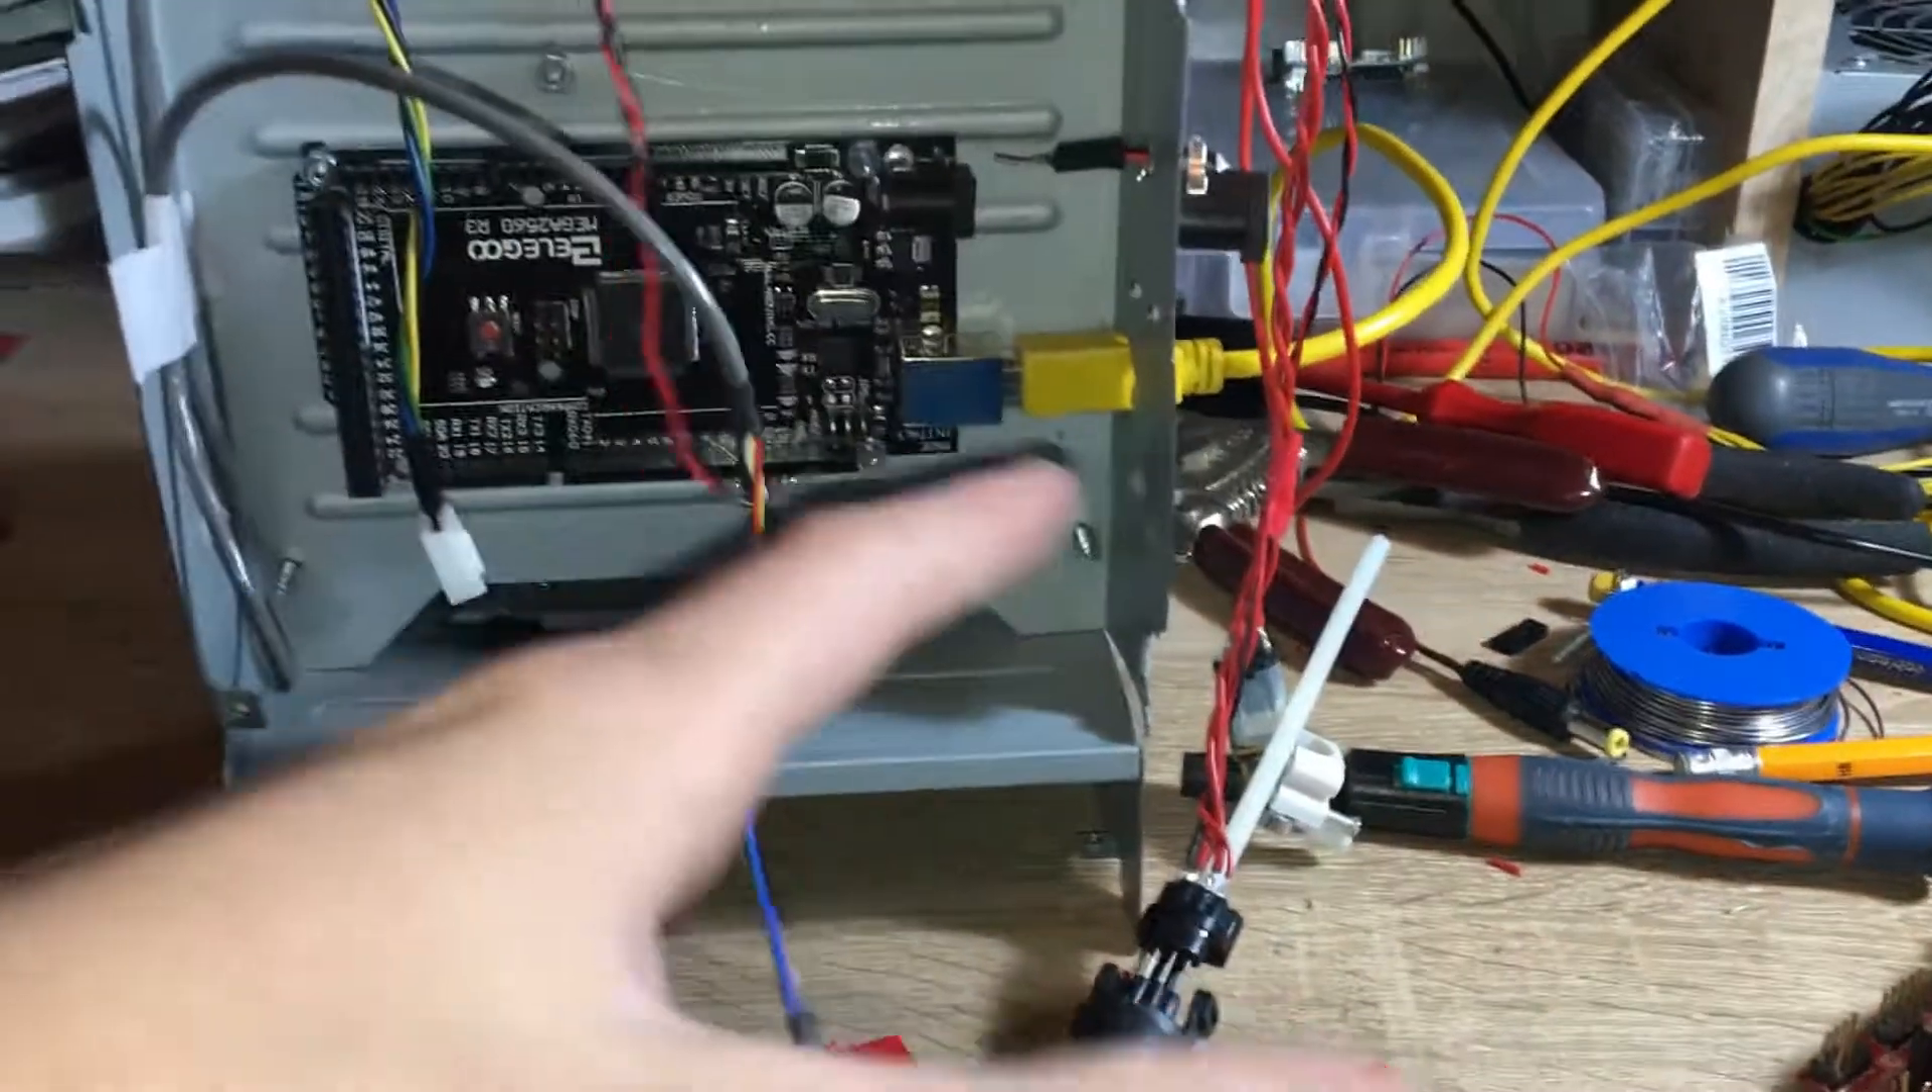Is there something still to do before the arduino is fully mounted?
No.